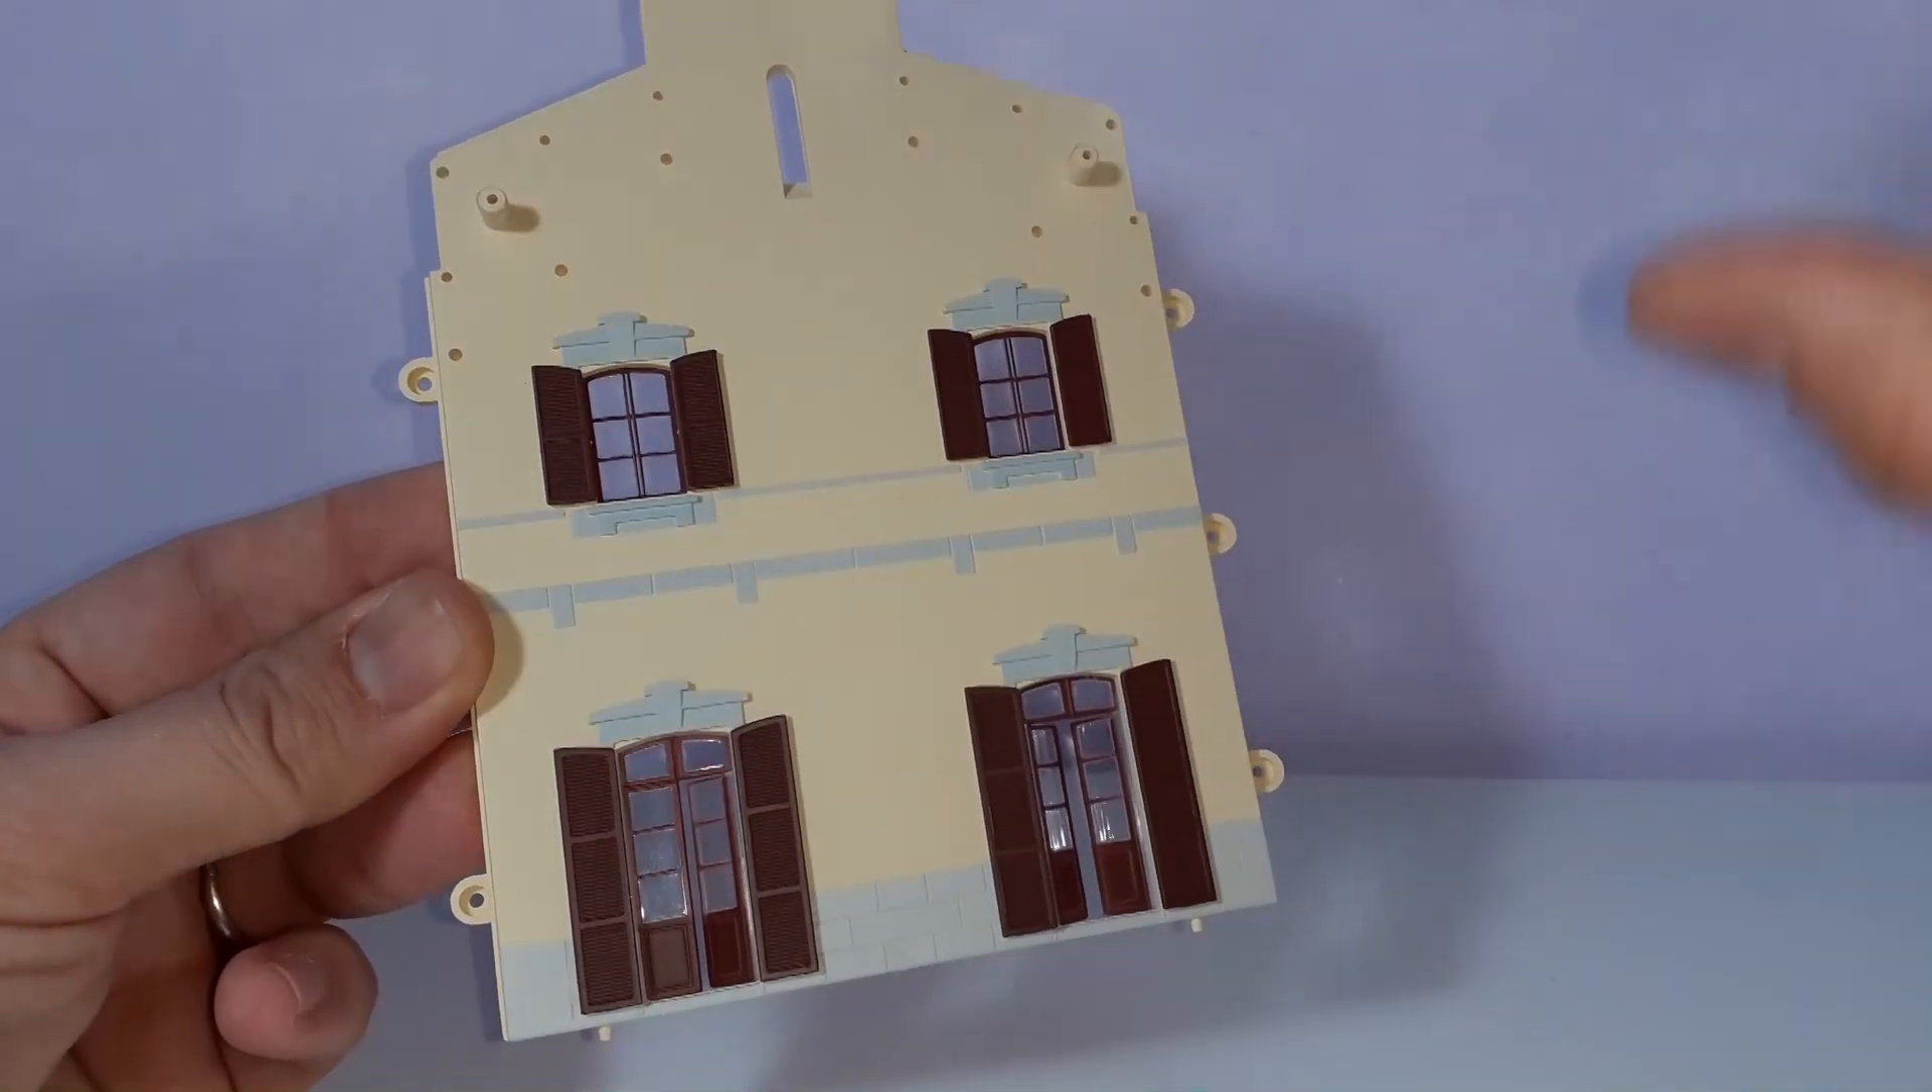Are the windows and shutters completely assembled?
Yes.